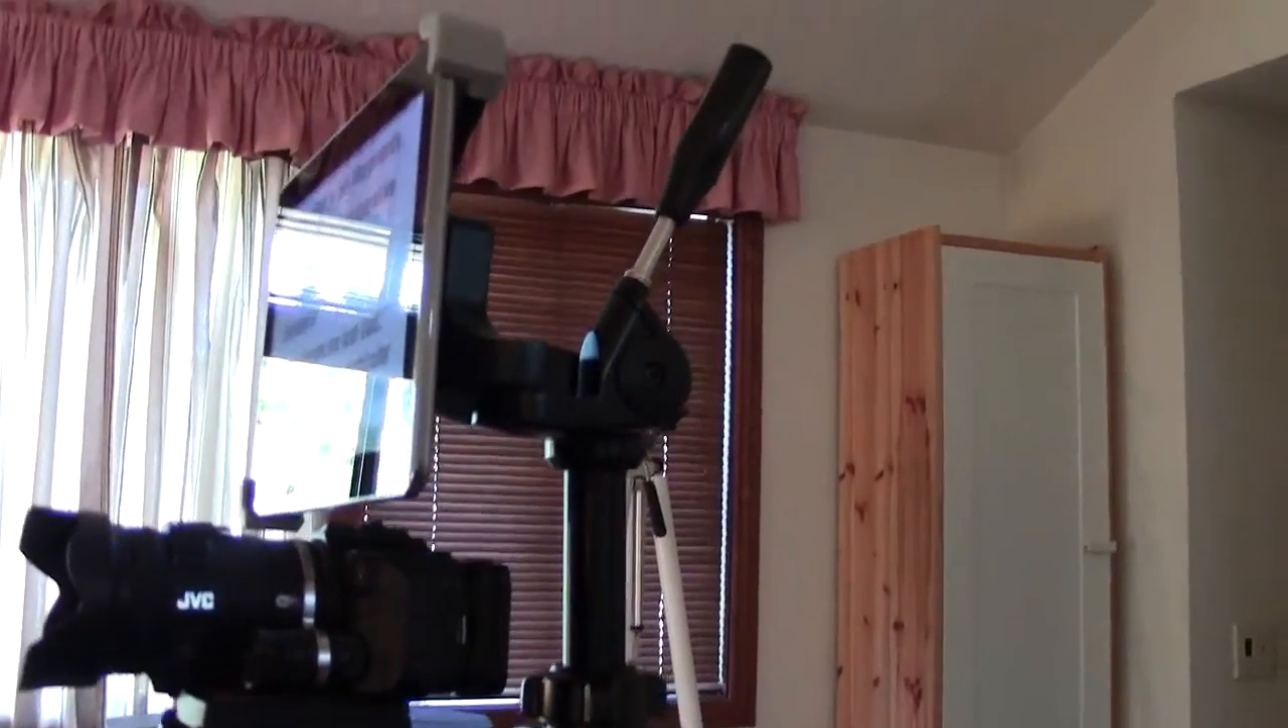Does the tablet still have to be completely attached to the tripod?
No.